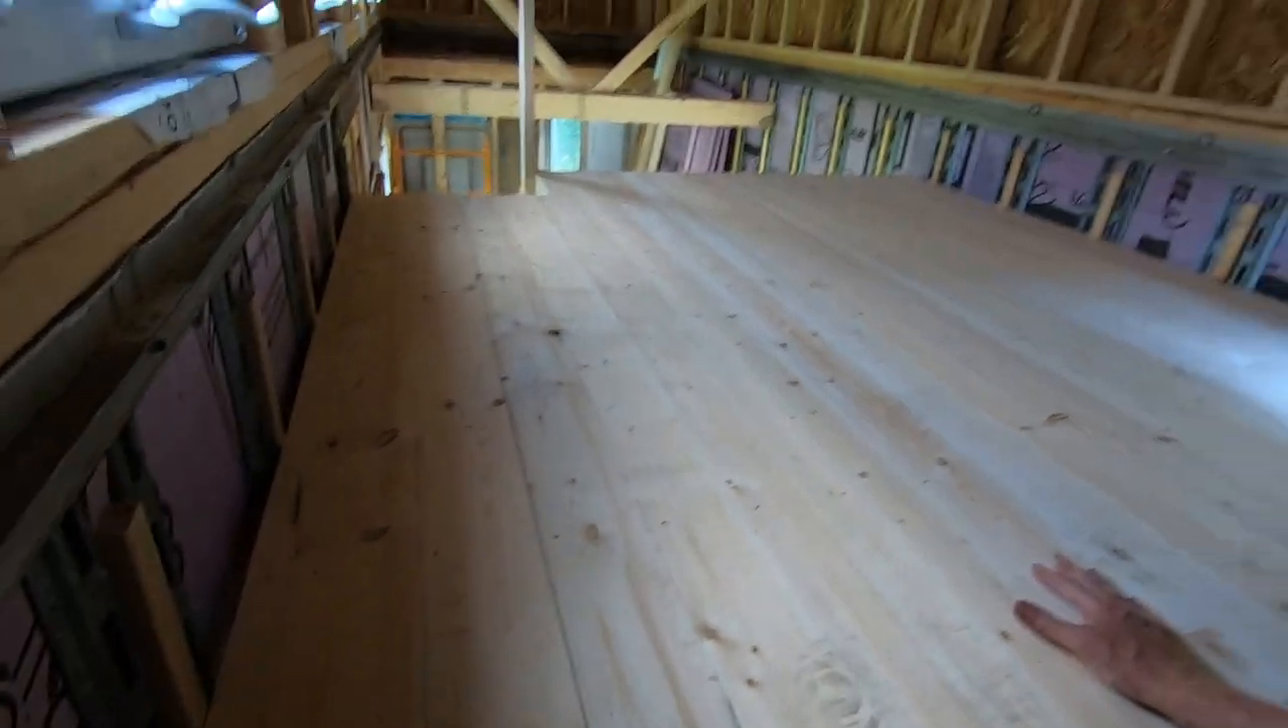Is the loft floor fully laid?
Yes.